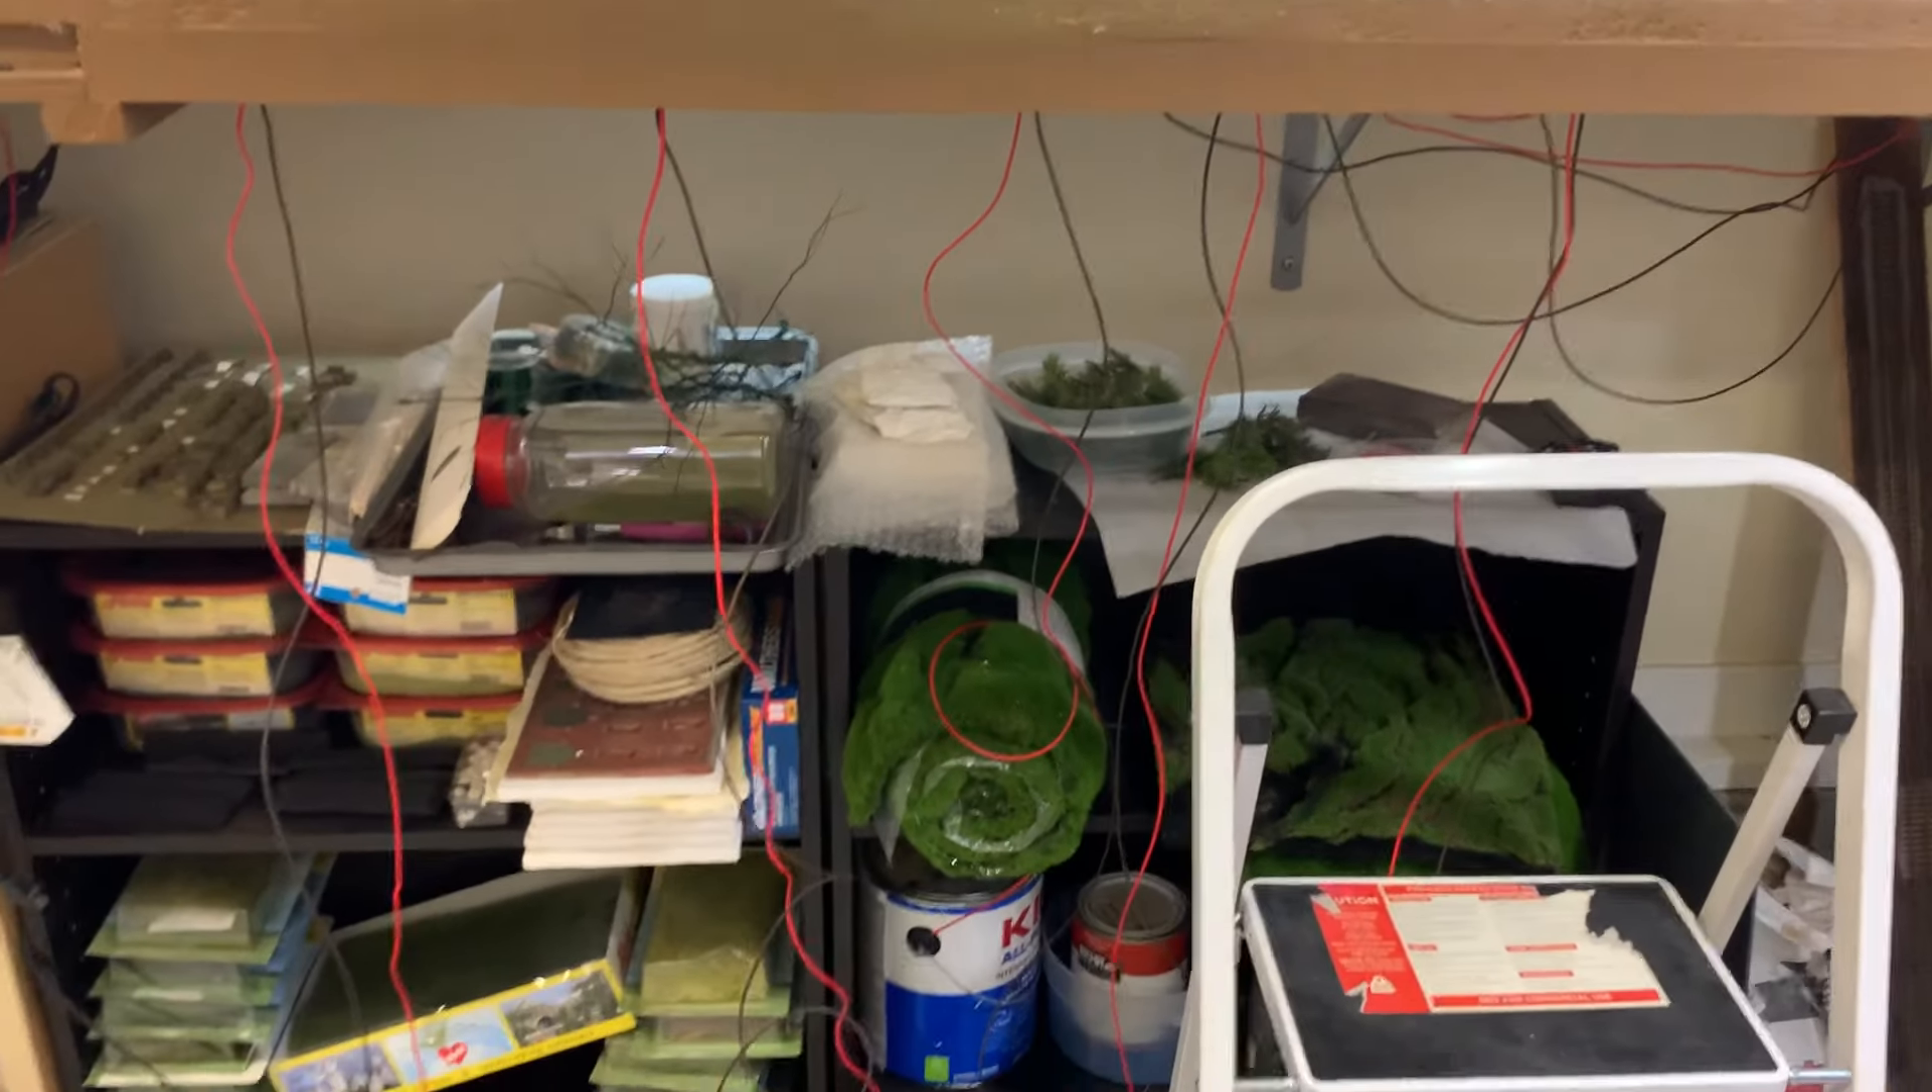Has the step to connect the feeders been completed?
No.